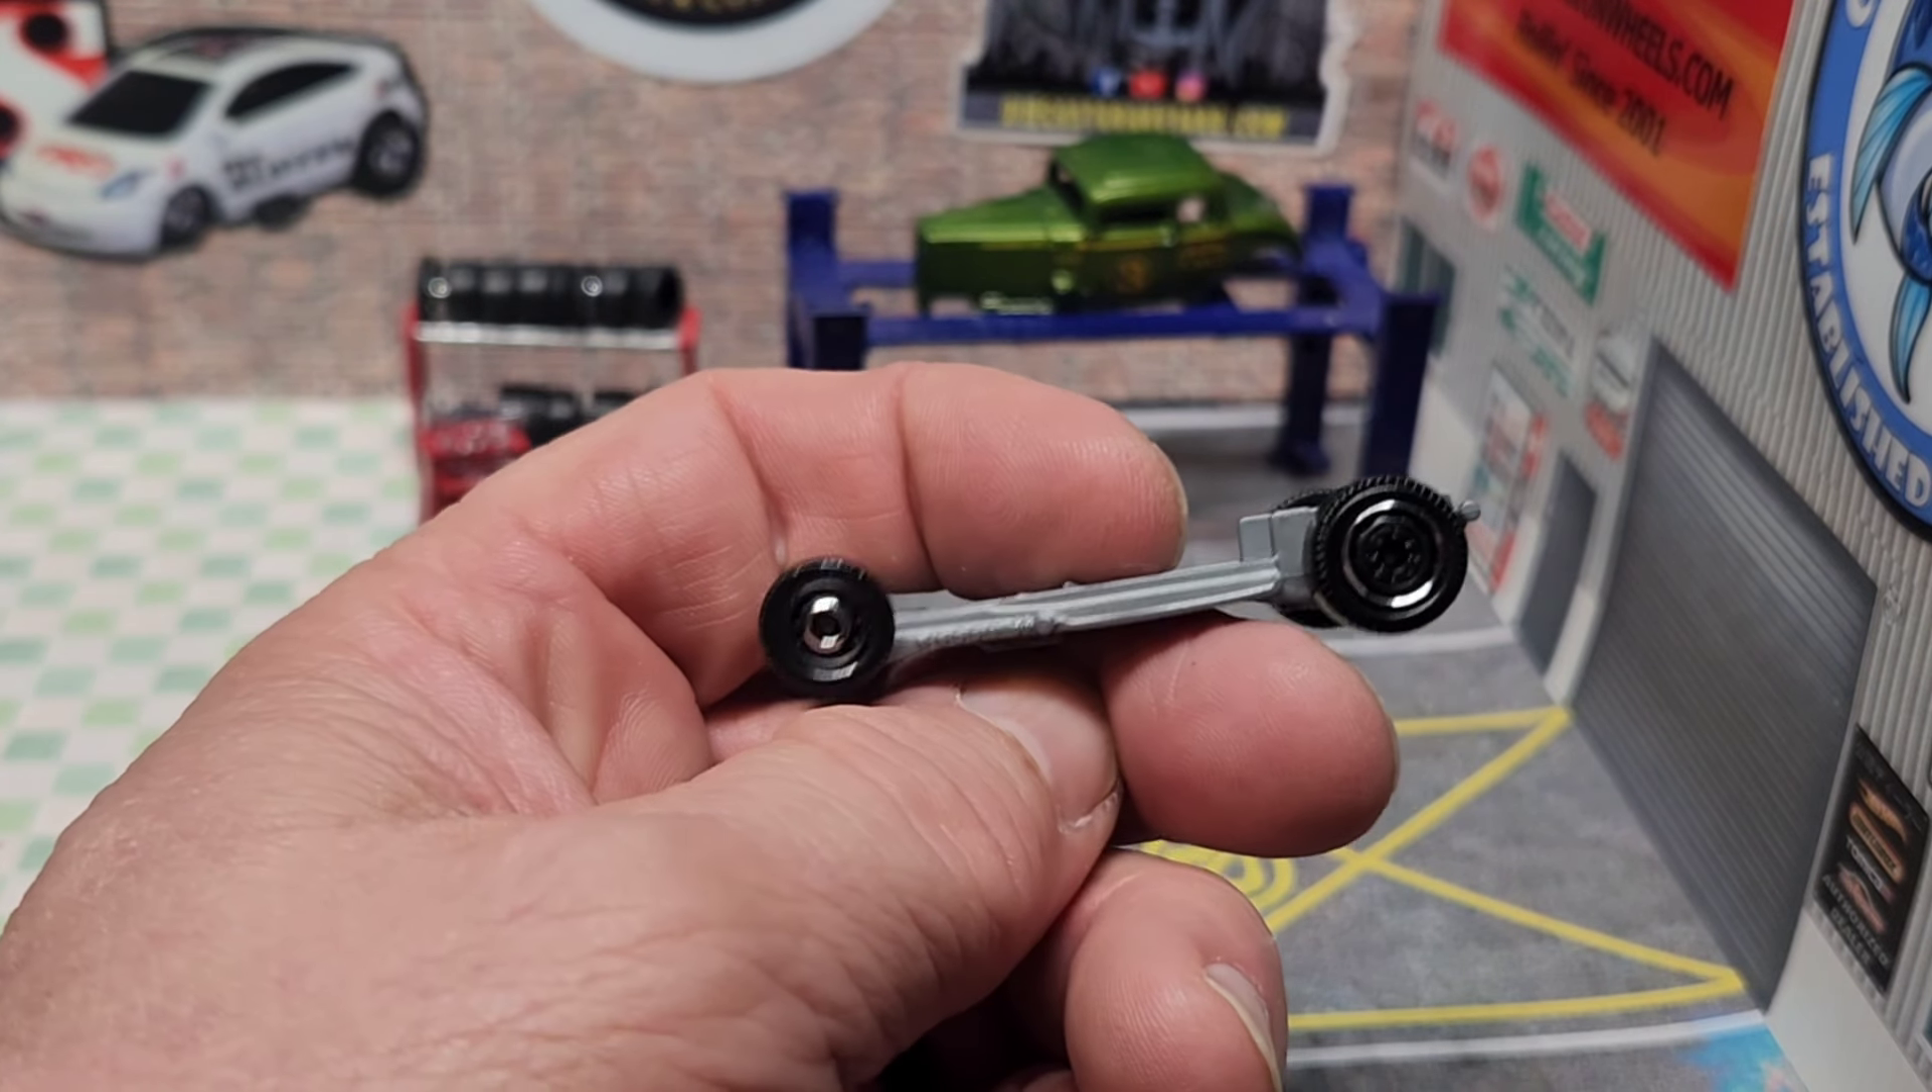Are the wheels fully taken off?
No.